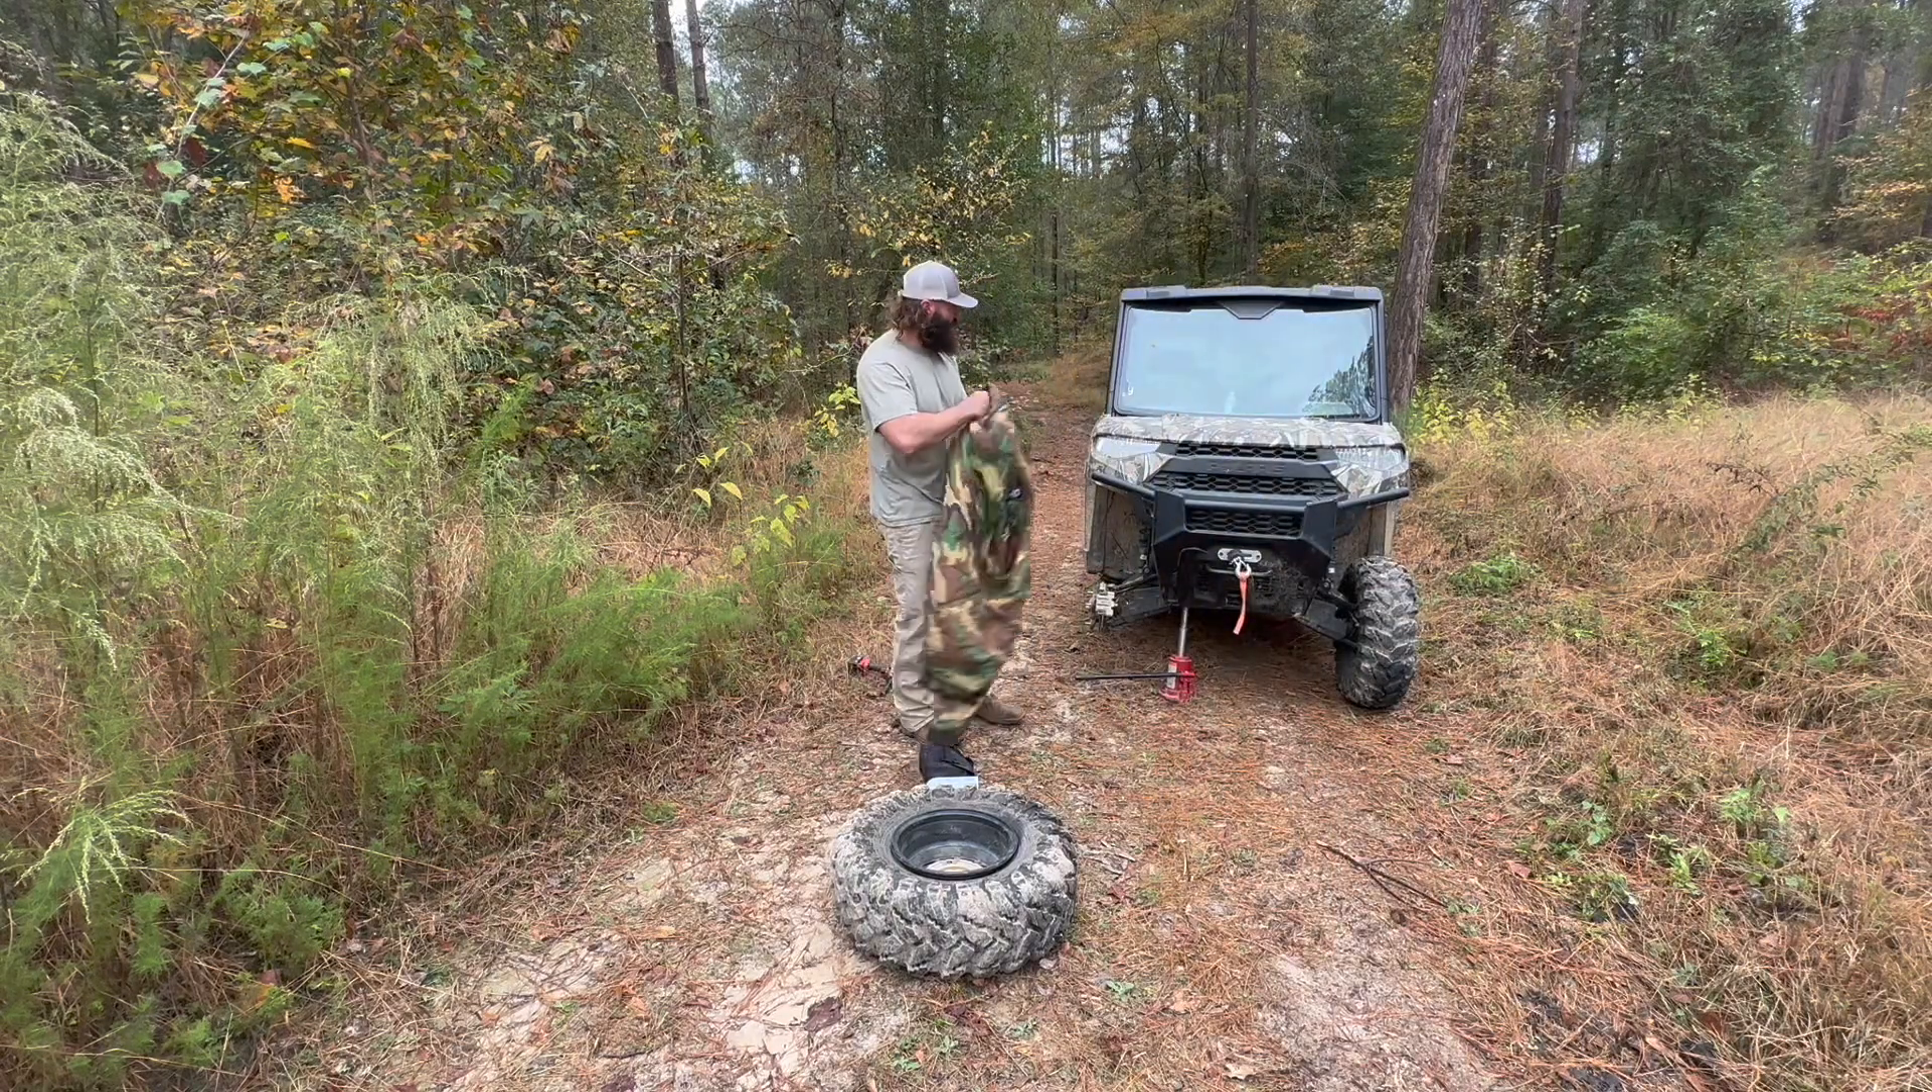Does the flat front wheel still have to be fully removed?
No.